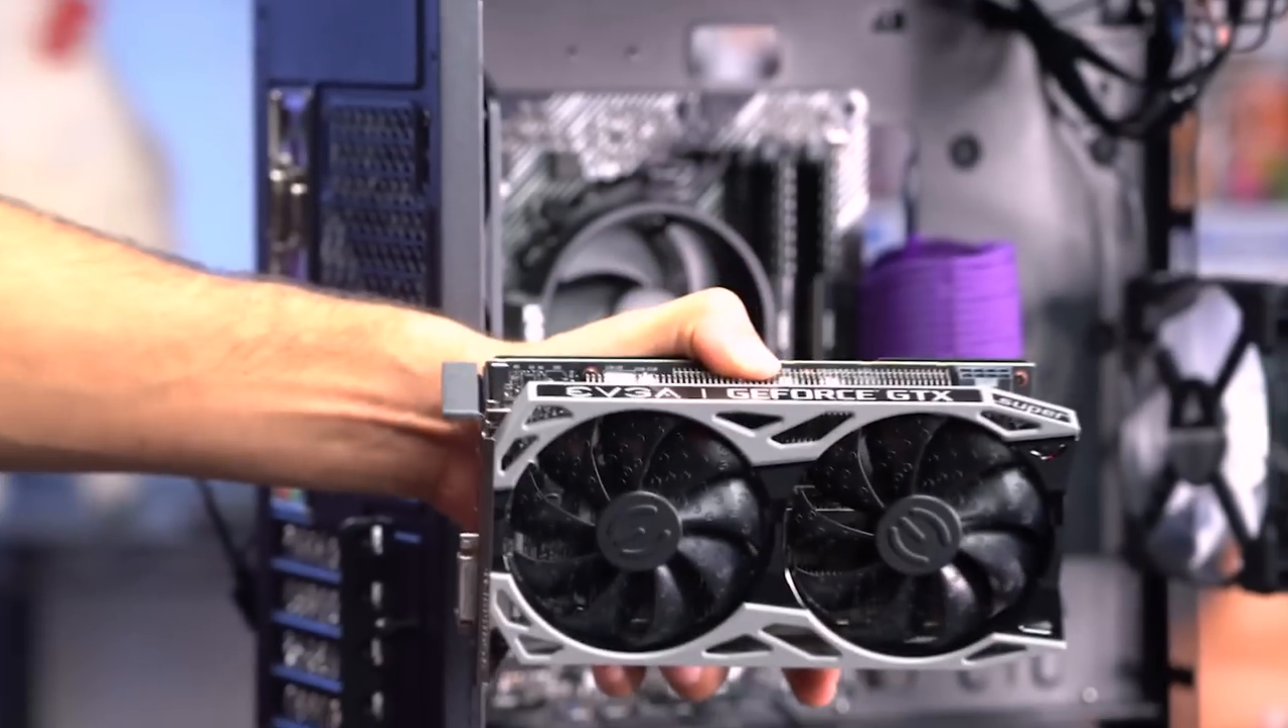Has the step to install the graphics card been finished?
No.